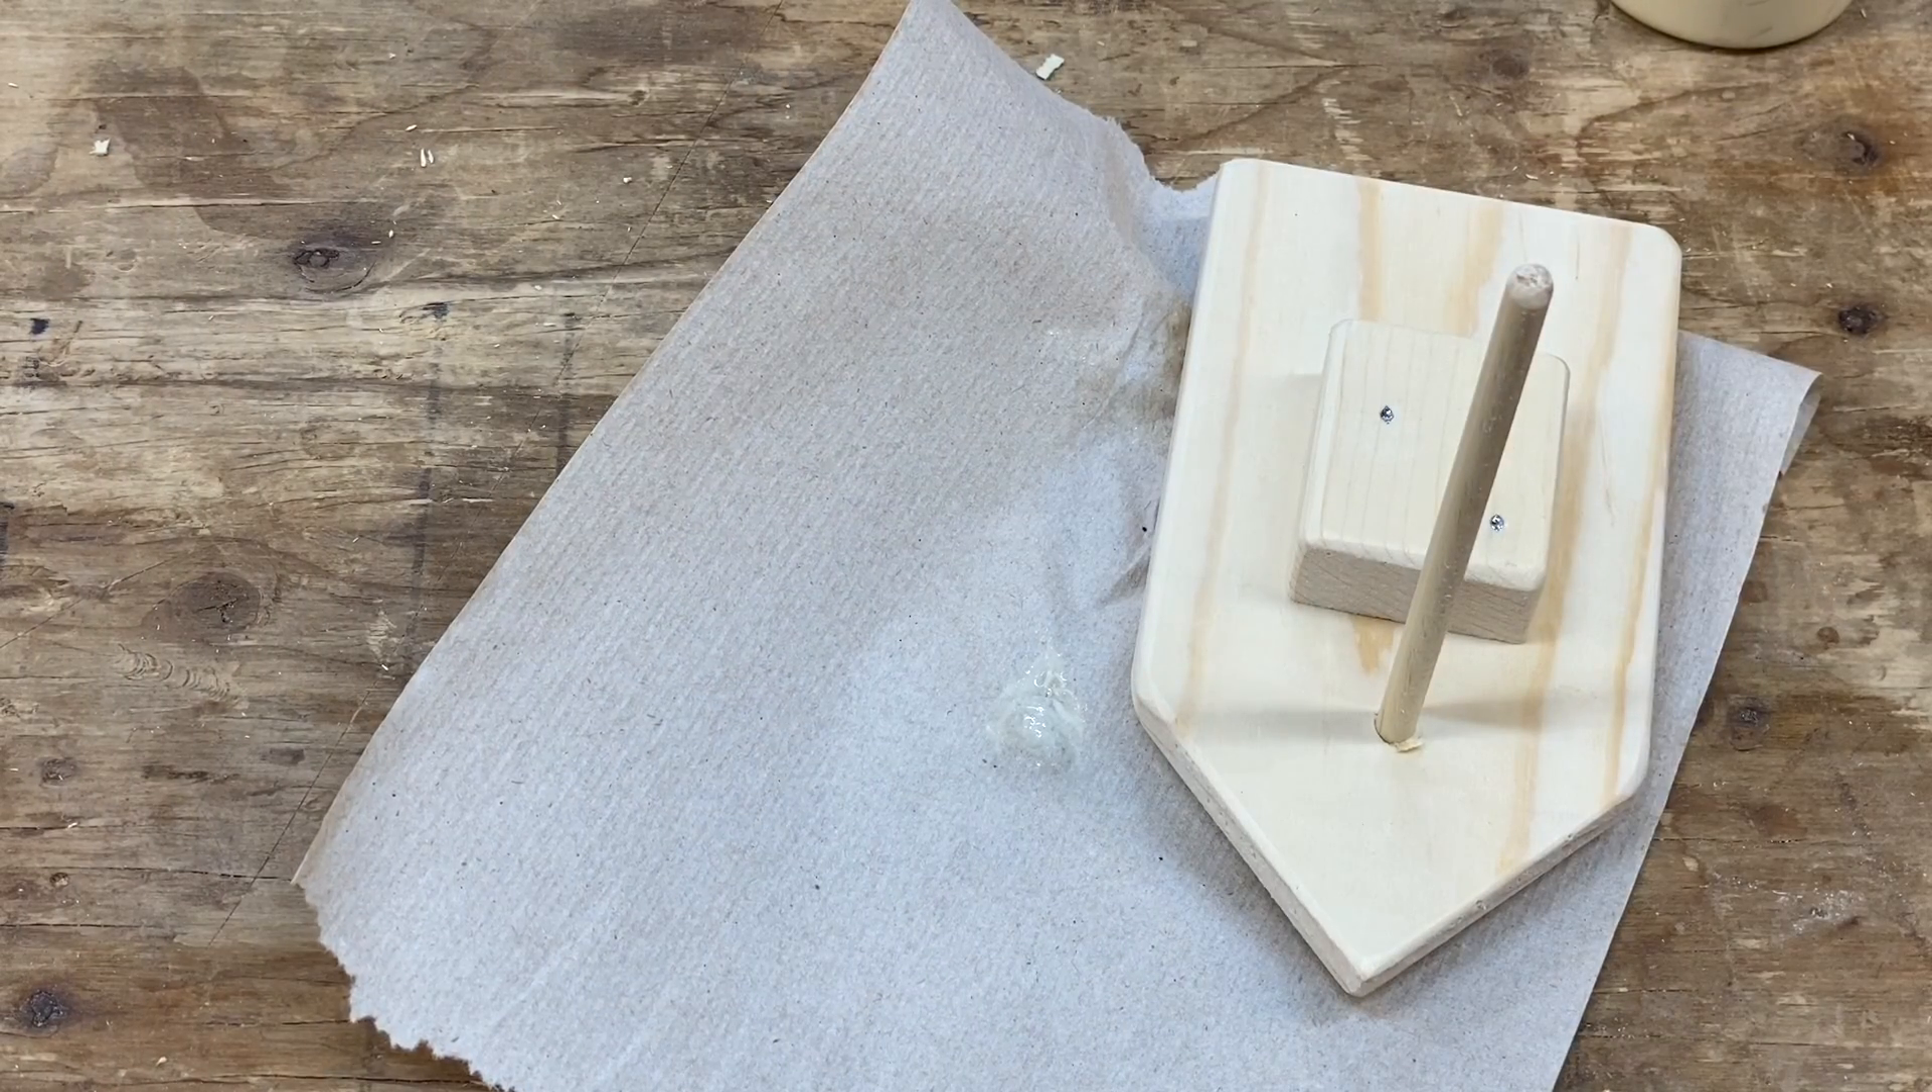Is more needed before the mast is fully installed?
No.